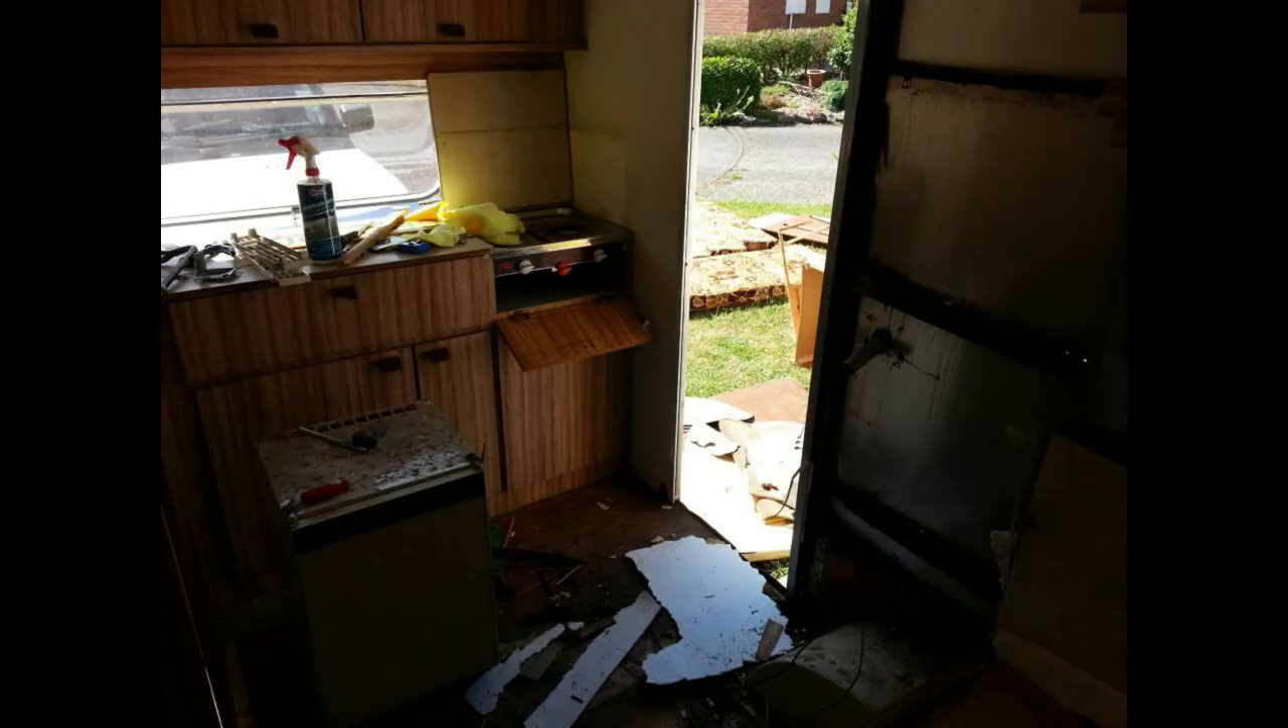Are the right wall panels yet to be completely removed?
Yes.